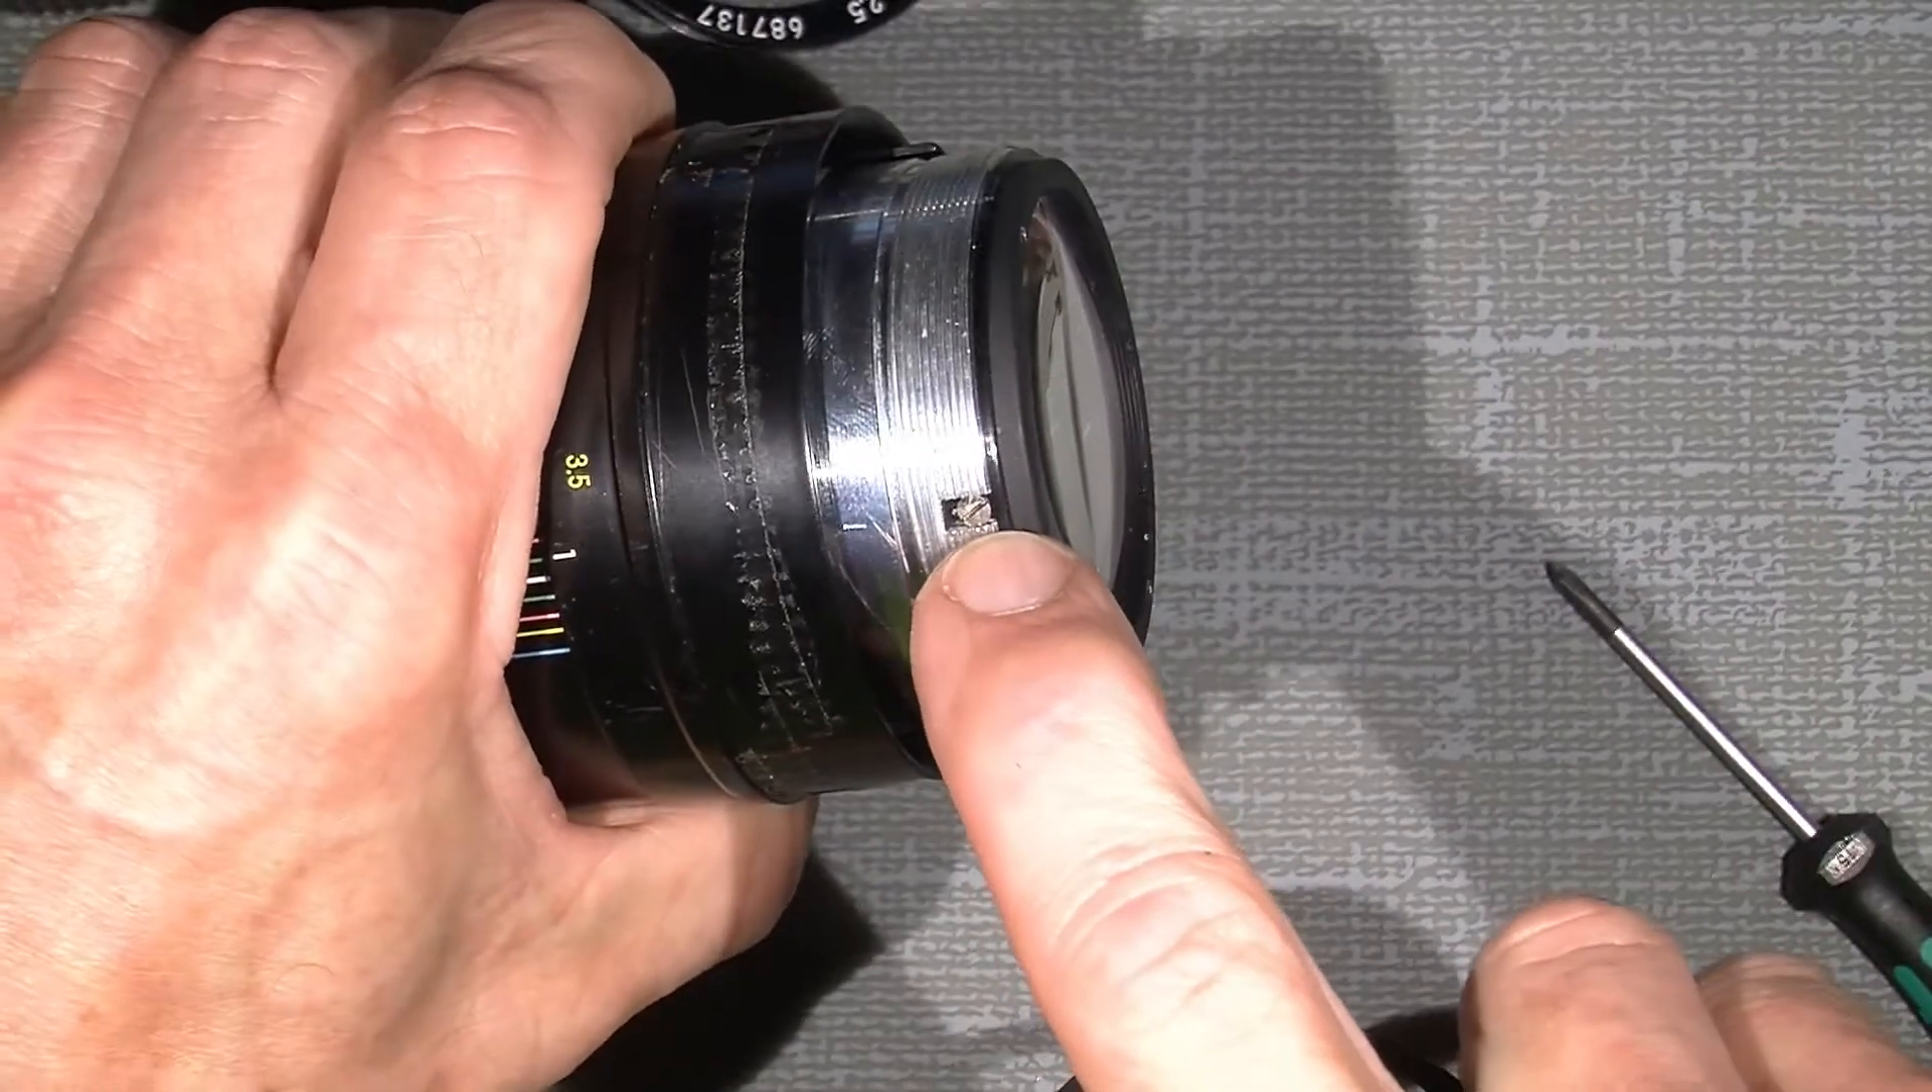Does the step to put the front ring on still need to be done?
Yes.